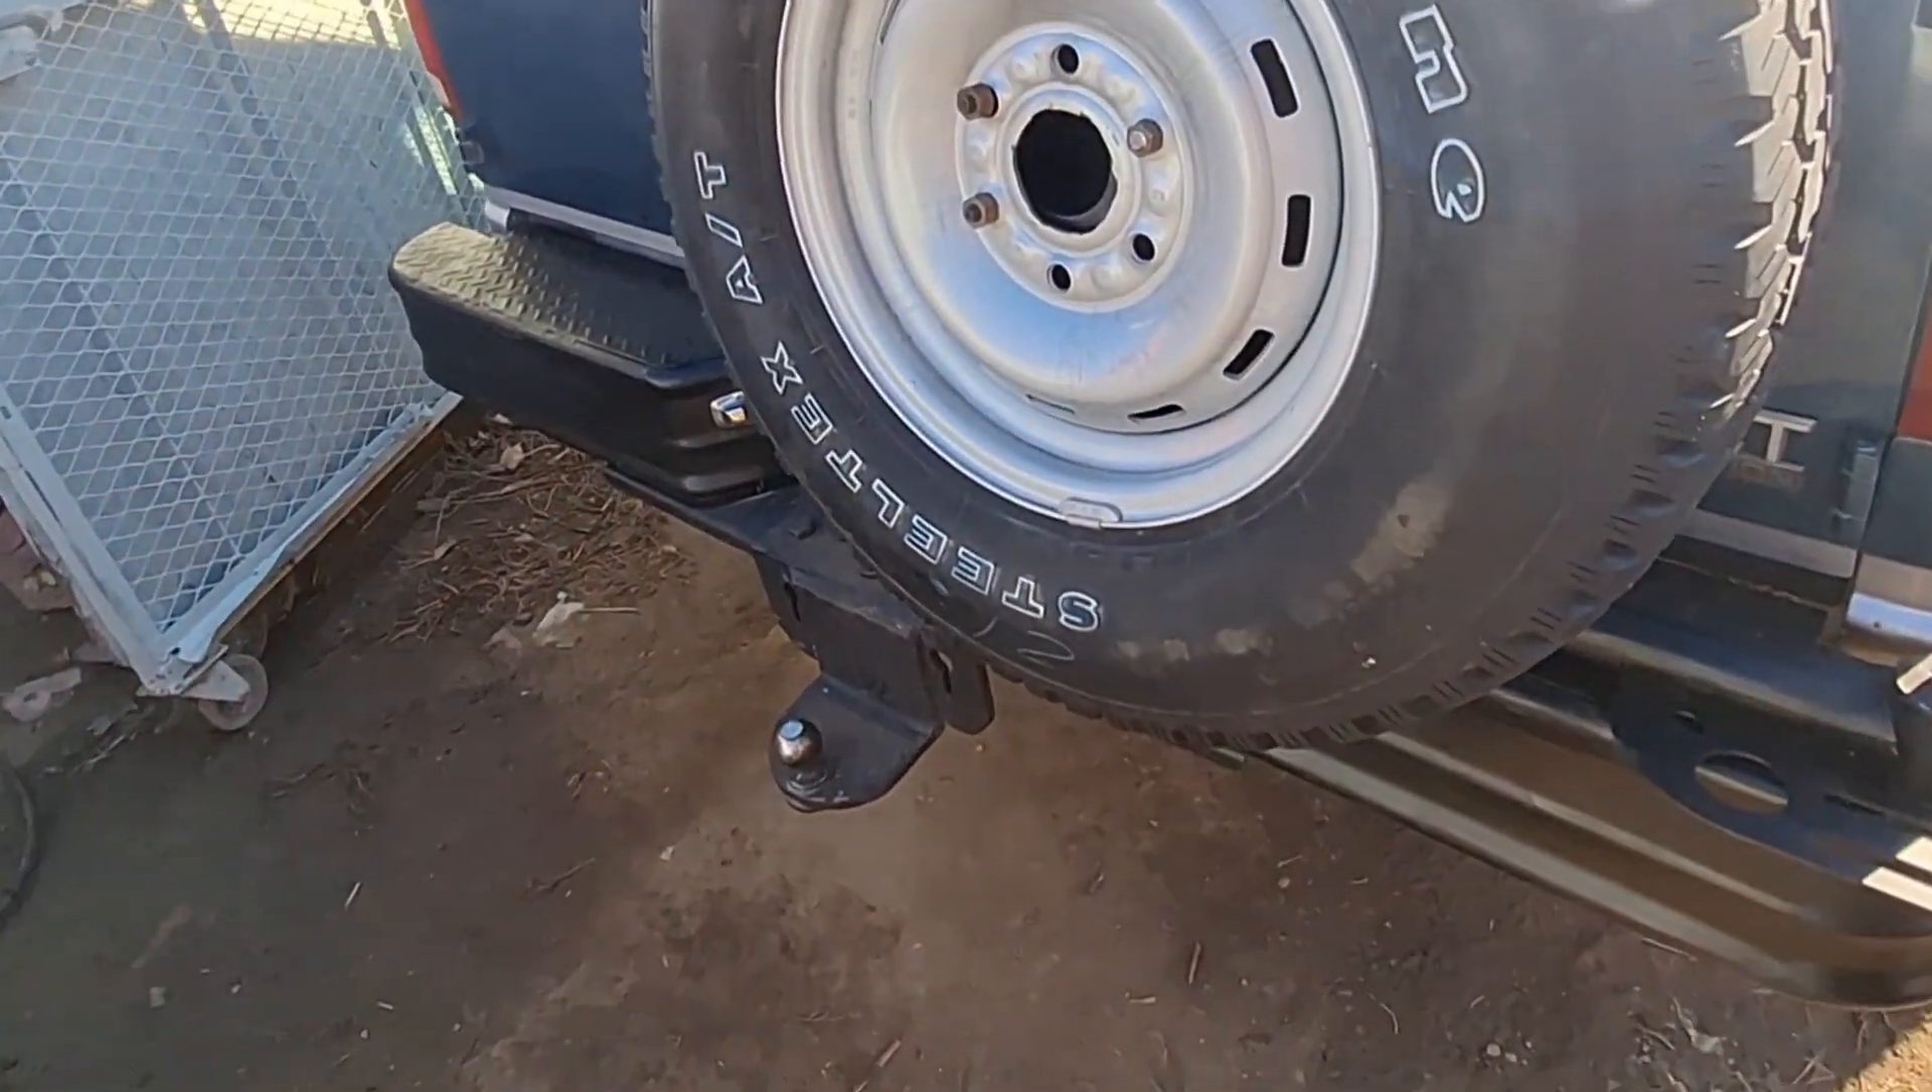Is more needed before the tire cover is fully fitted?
Yes.